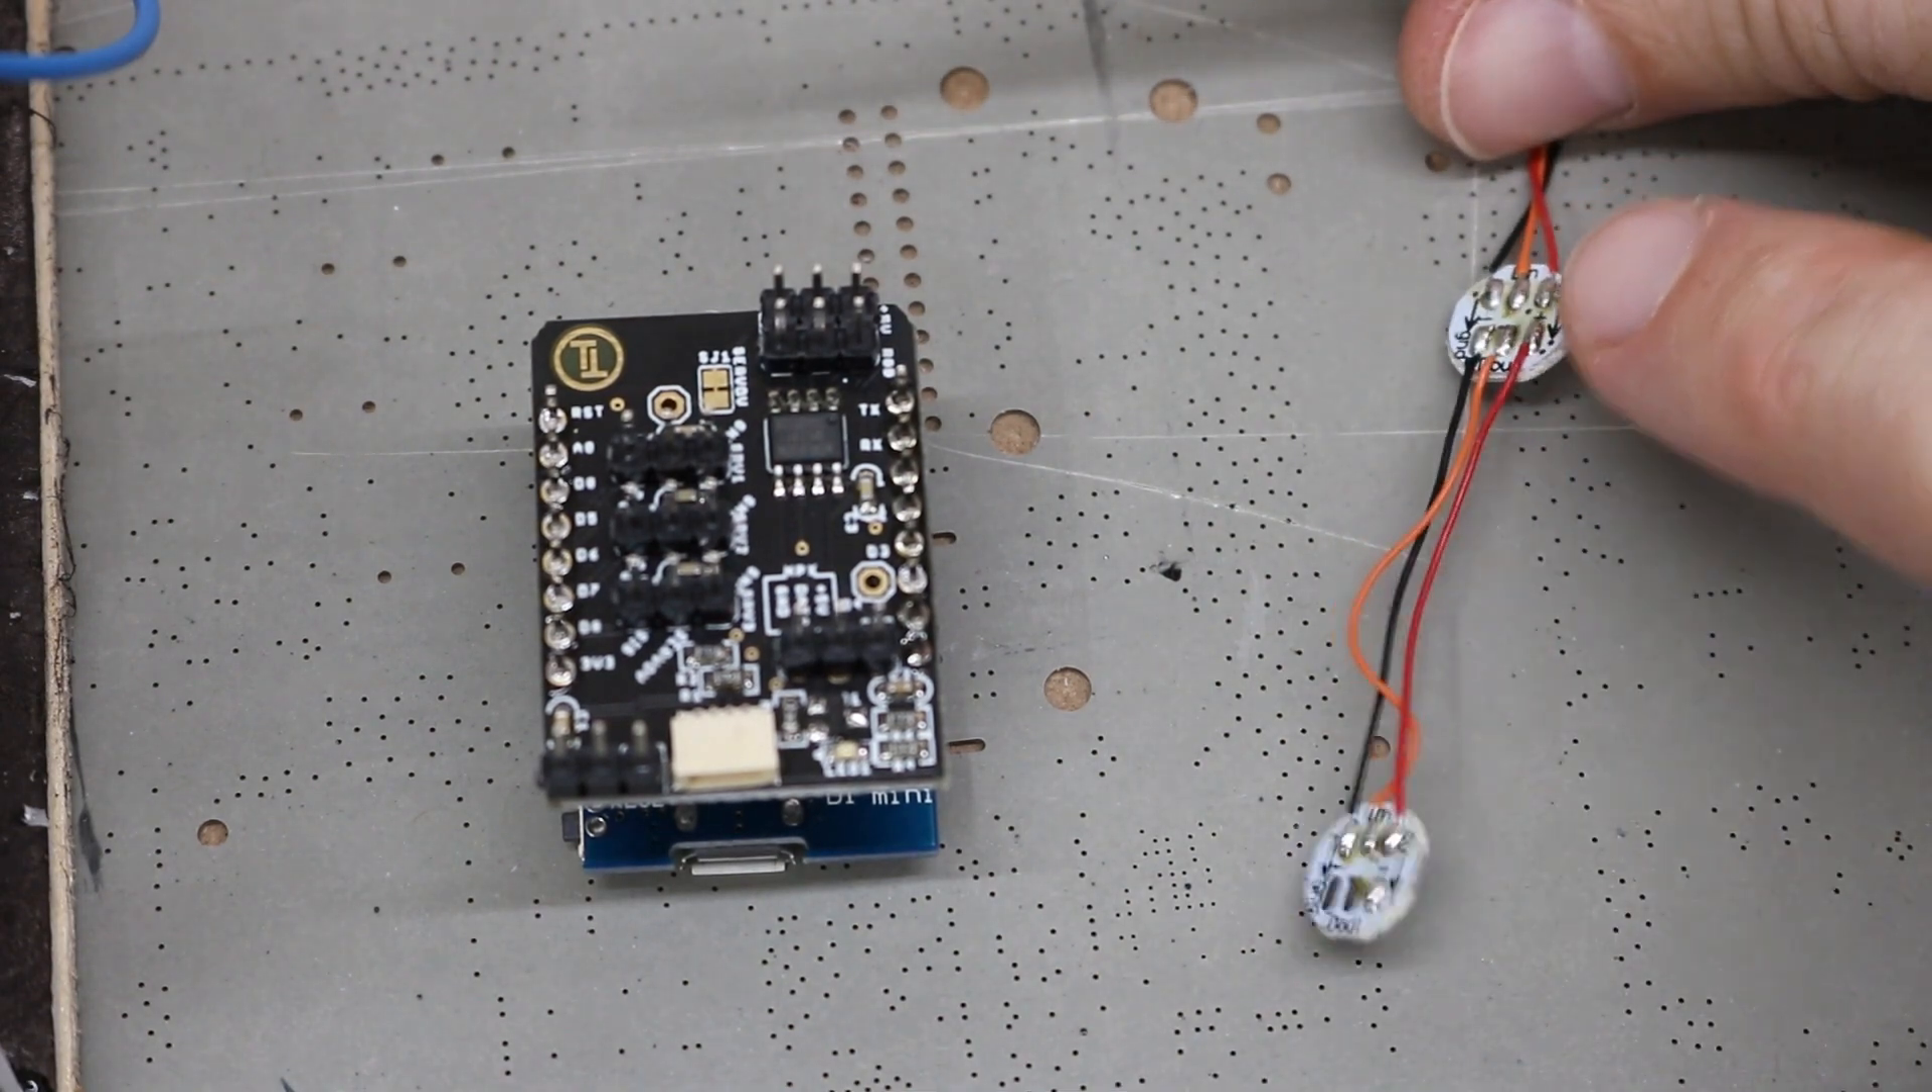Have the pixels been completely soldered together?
Yes.